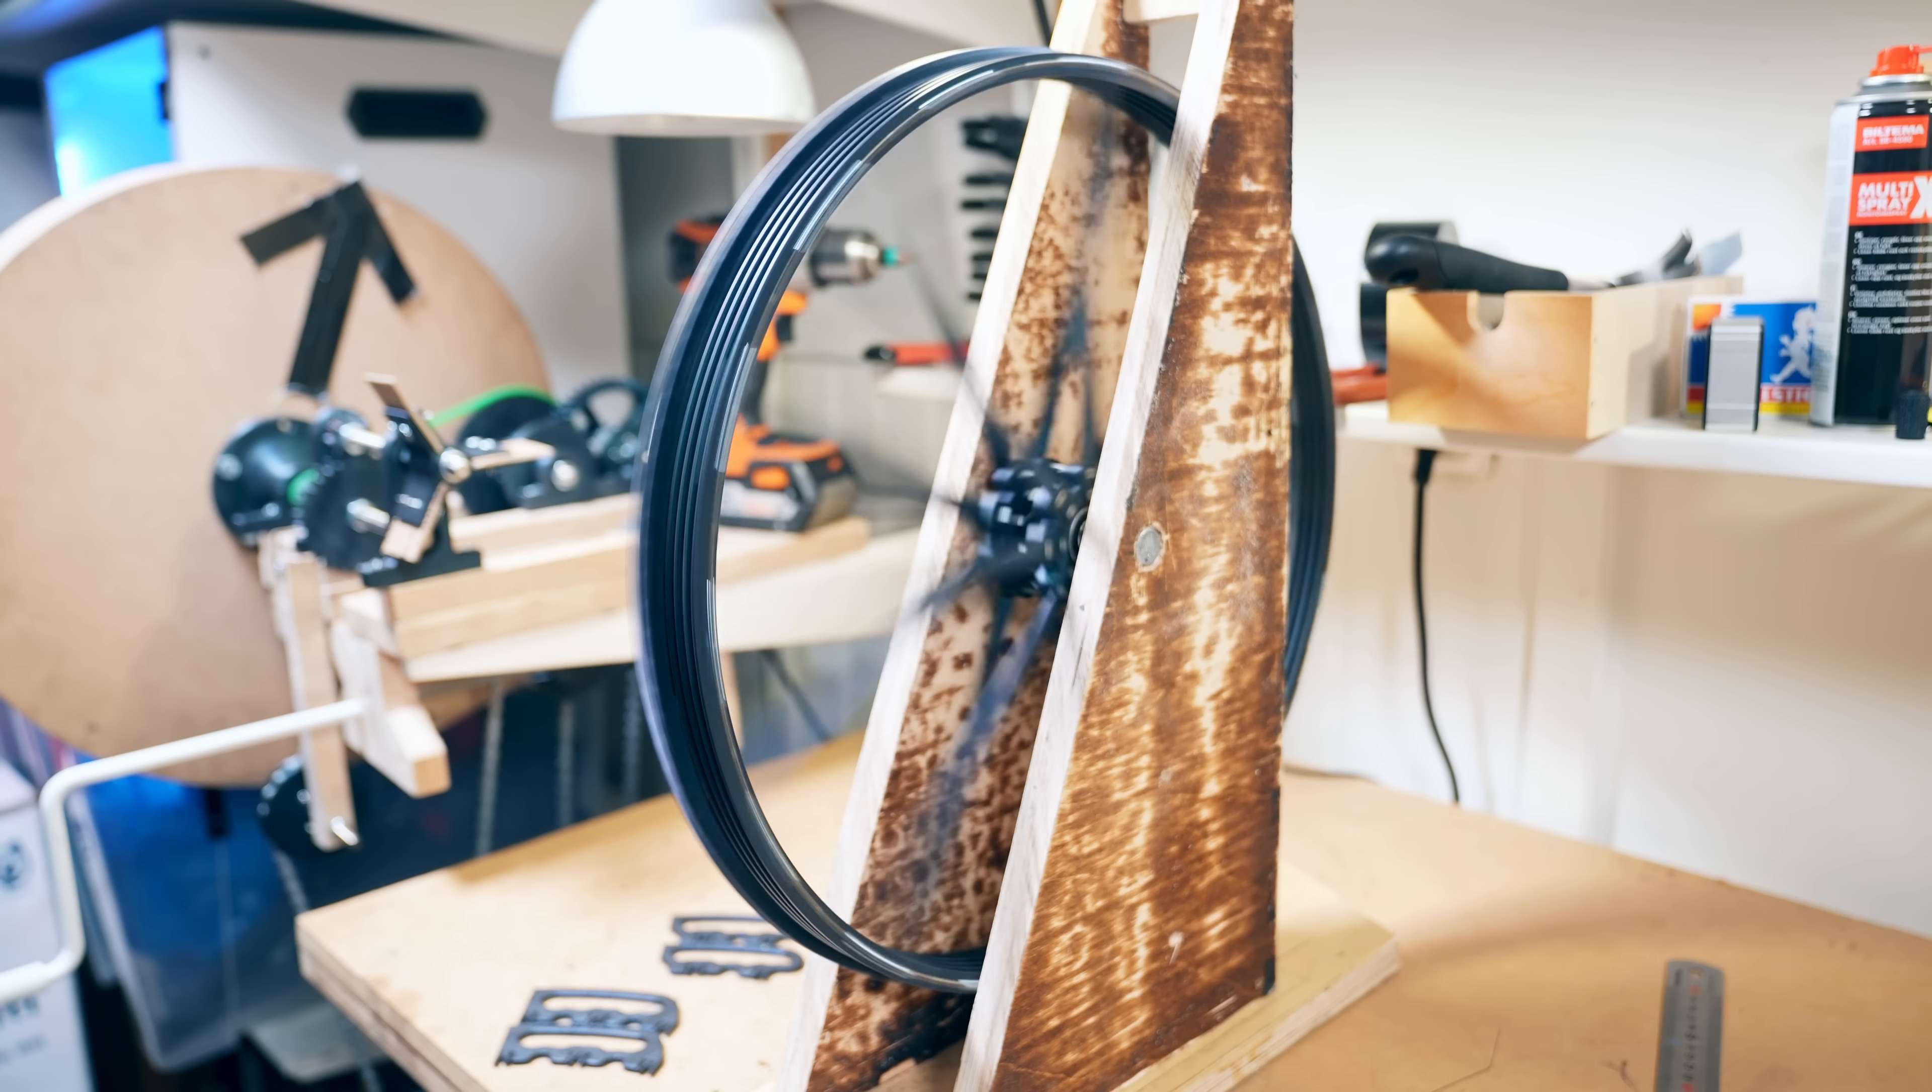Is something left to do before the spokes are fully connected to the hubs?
No.